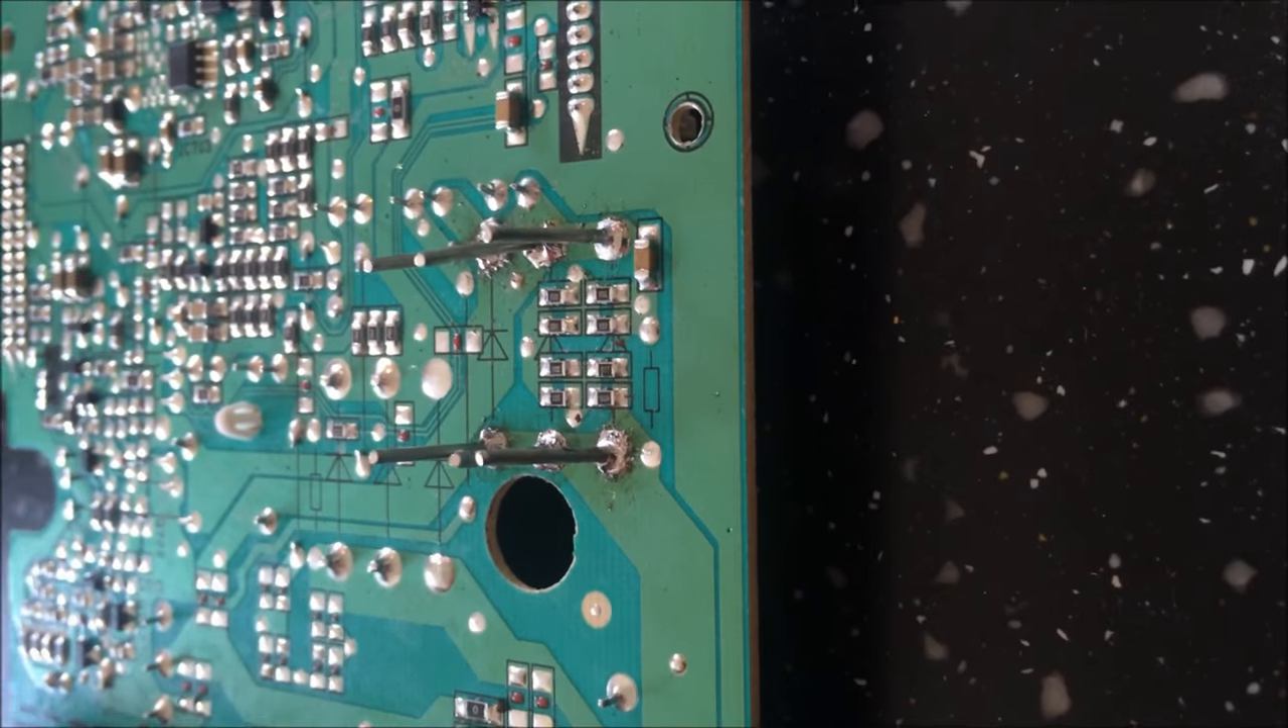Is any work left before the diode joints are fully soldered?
No.